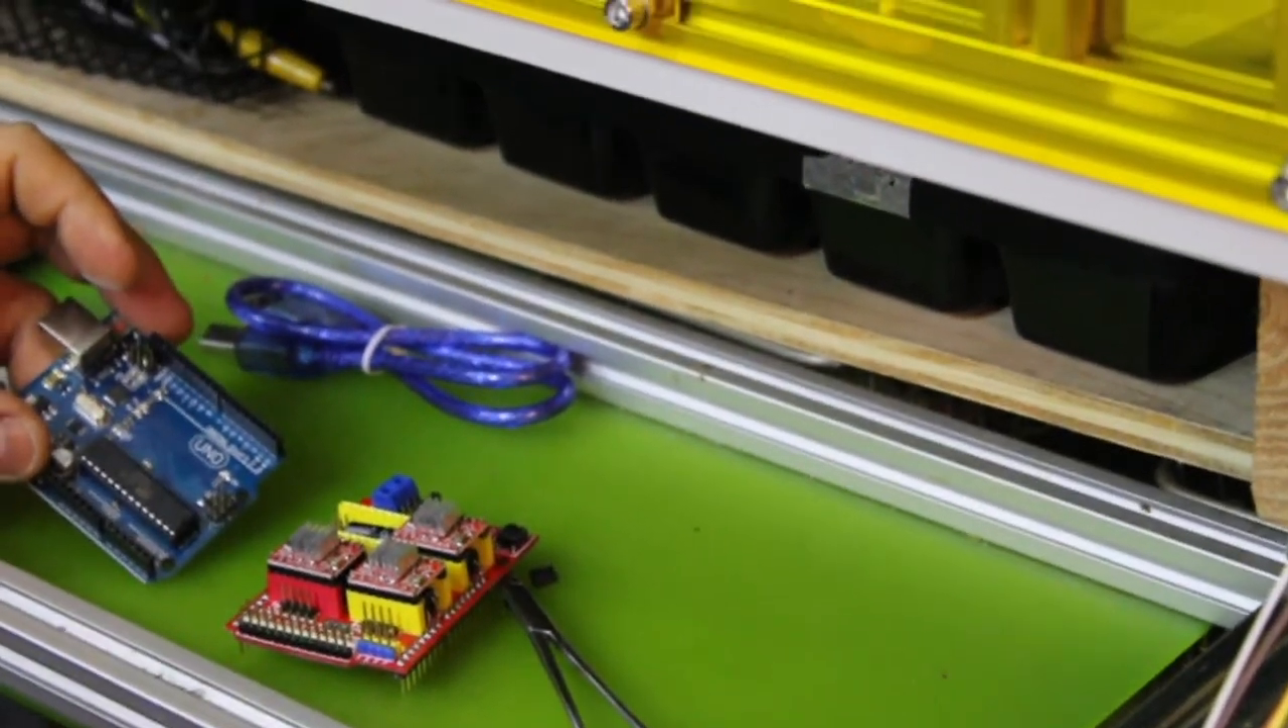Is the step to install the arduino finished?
No.